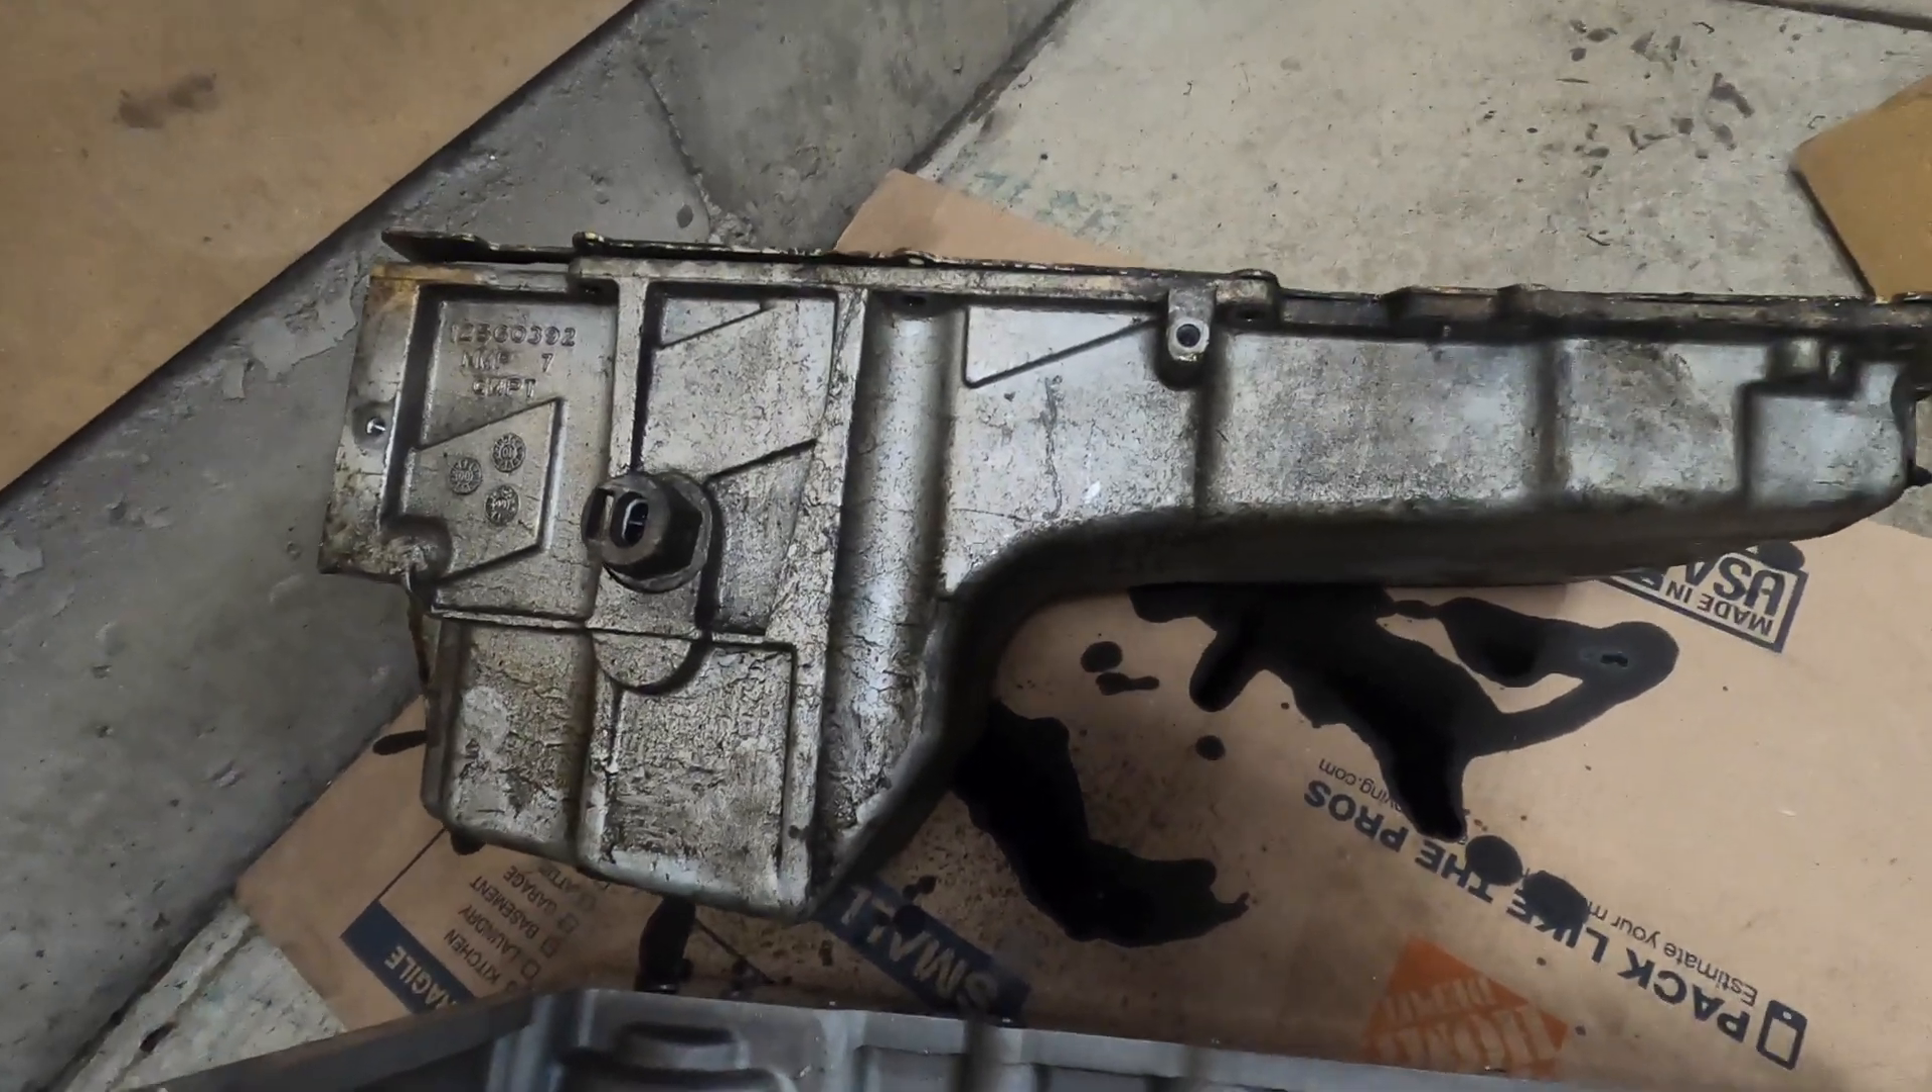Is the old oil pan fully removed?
Yes.